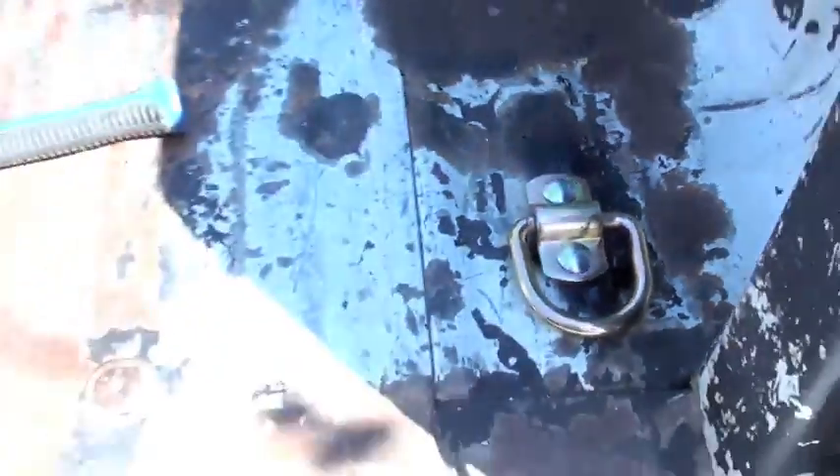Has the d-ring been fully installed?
Yes.